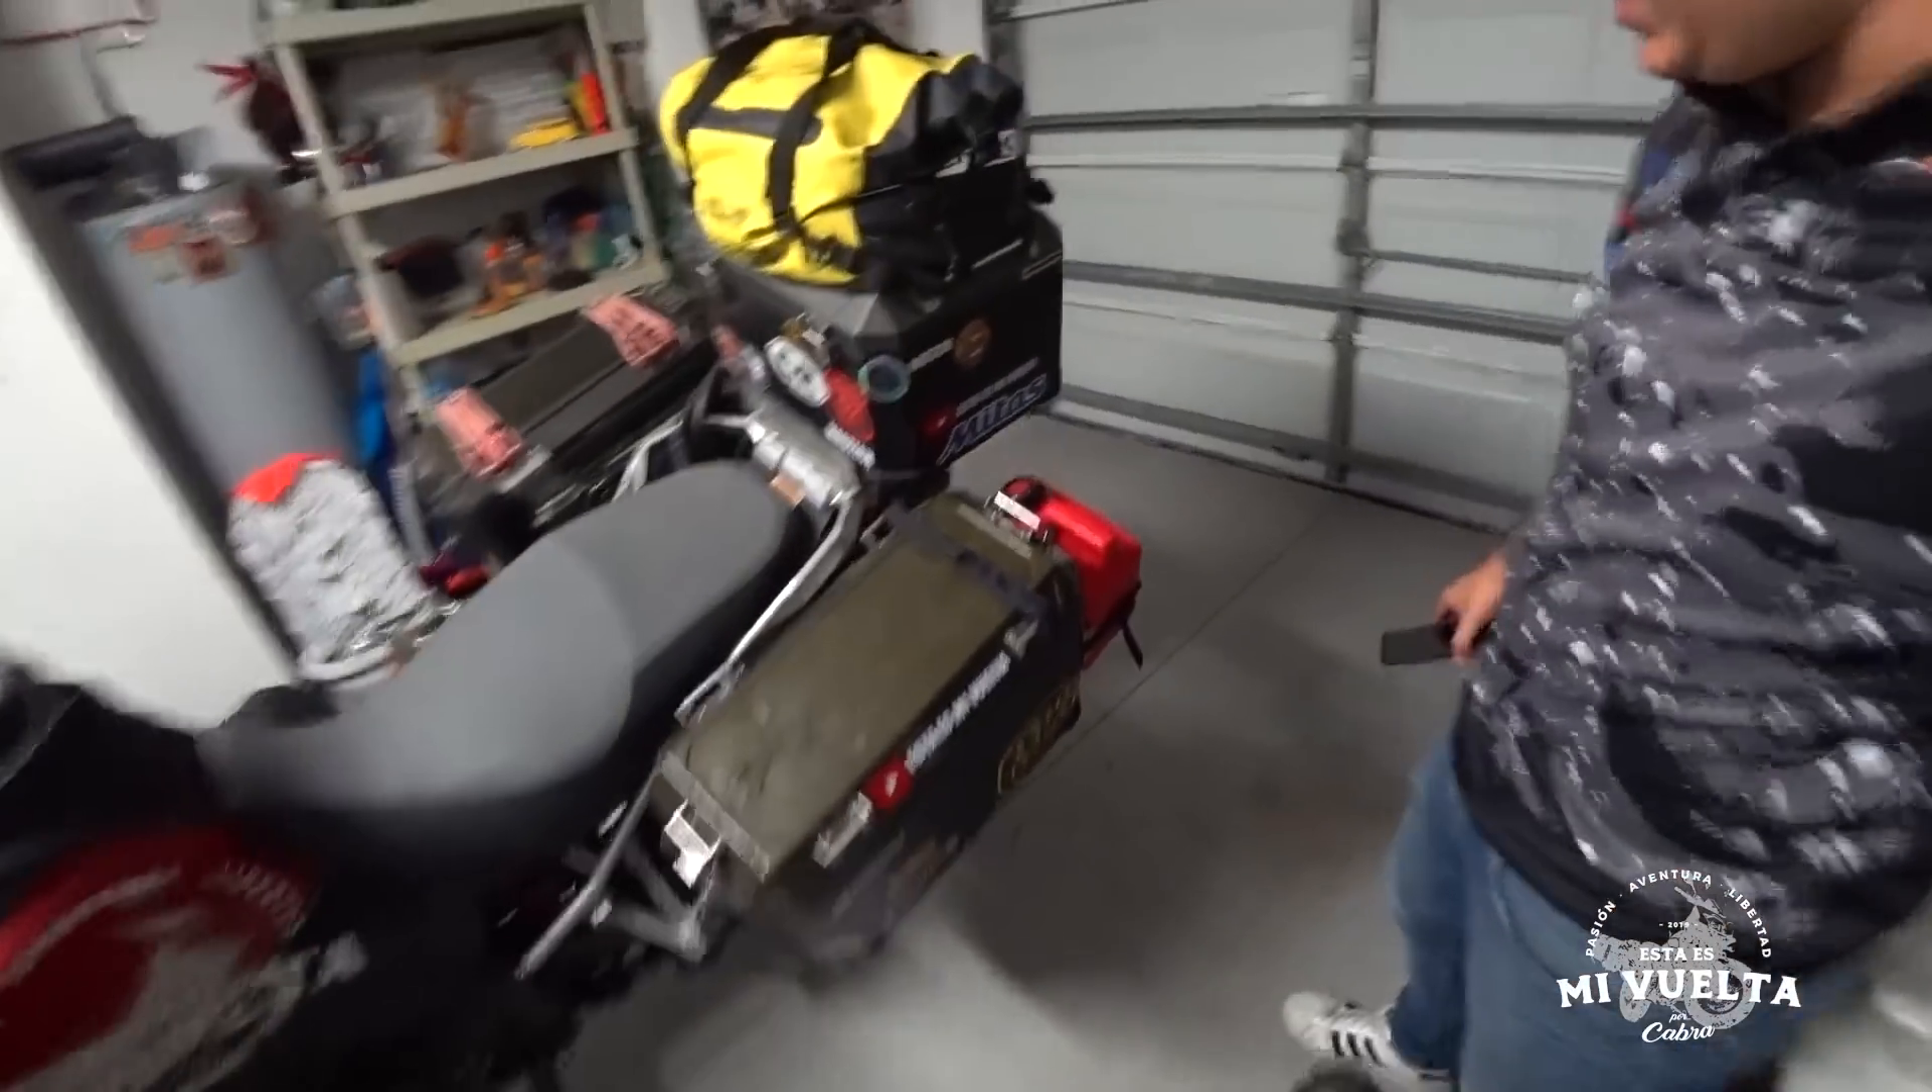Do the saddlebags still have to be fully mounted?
No.